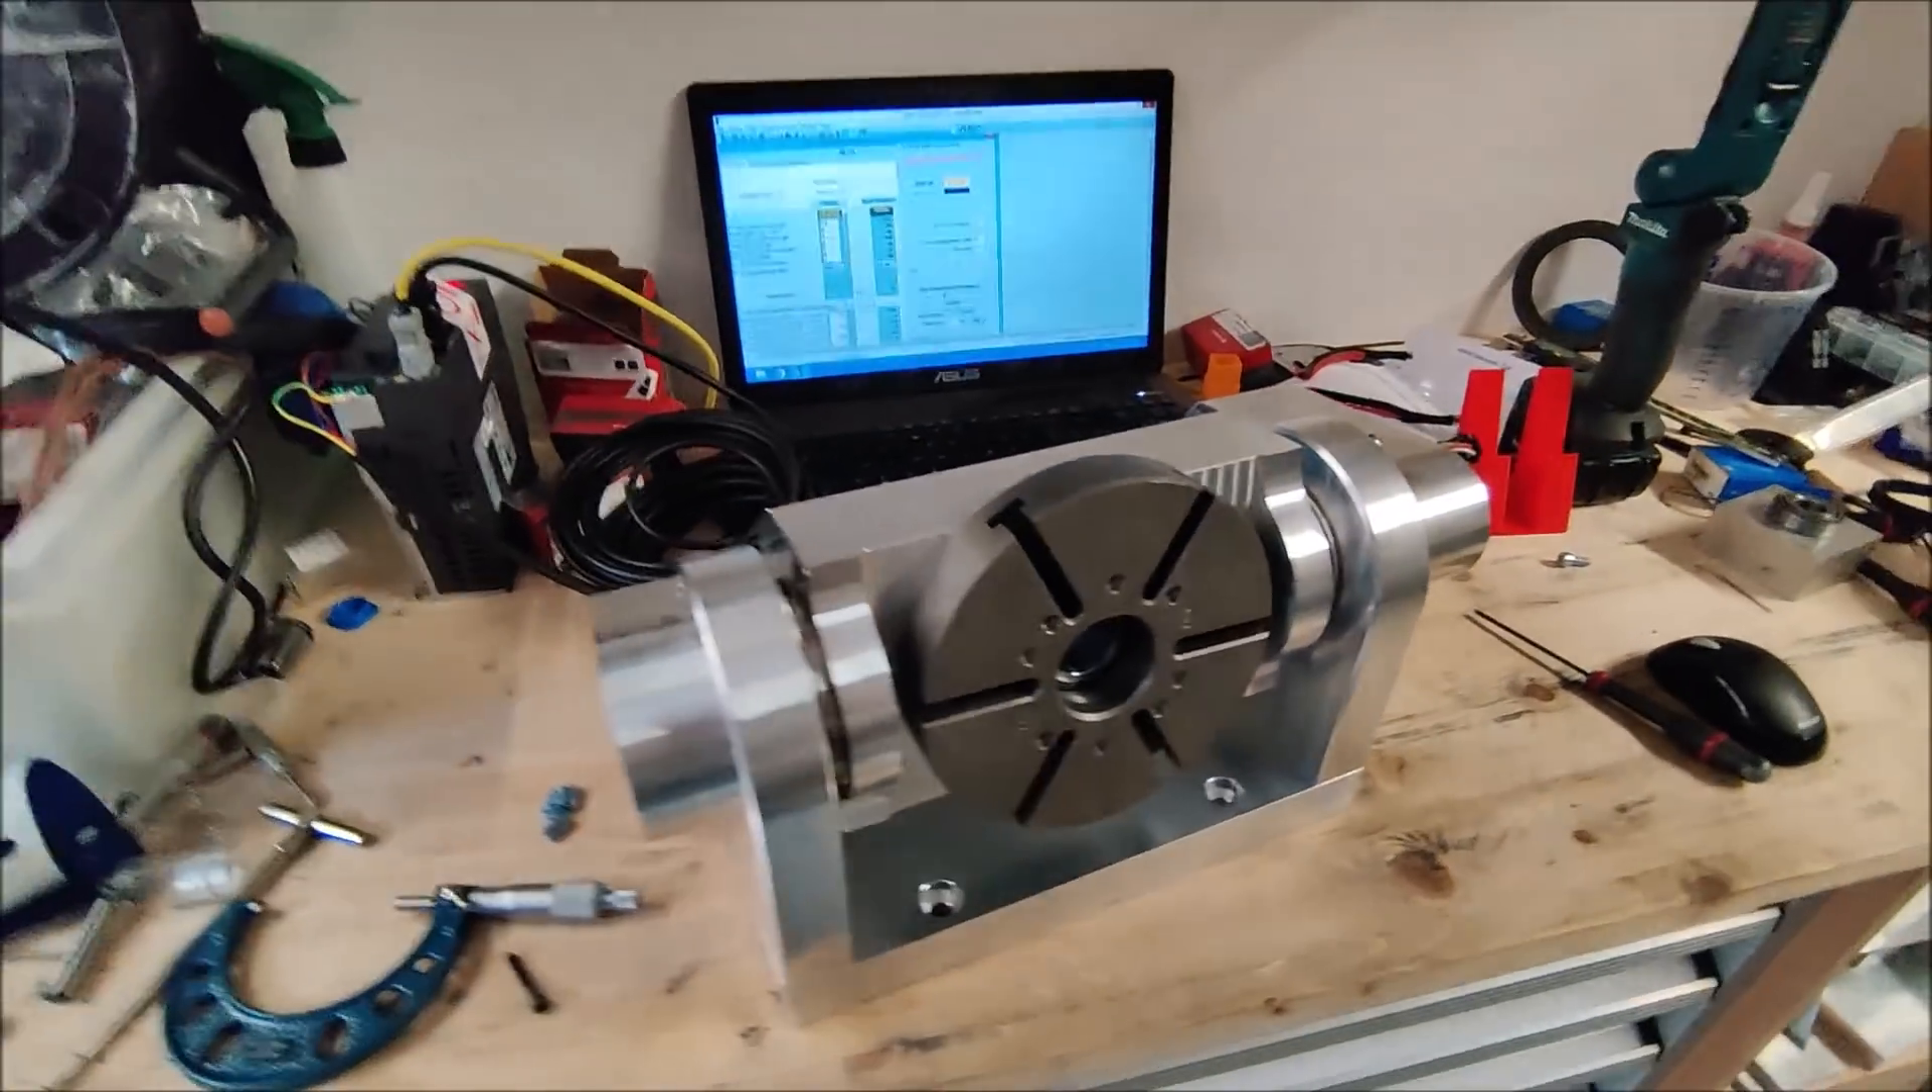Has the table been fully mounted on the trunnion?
Yes.